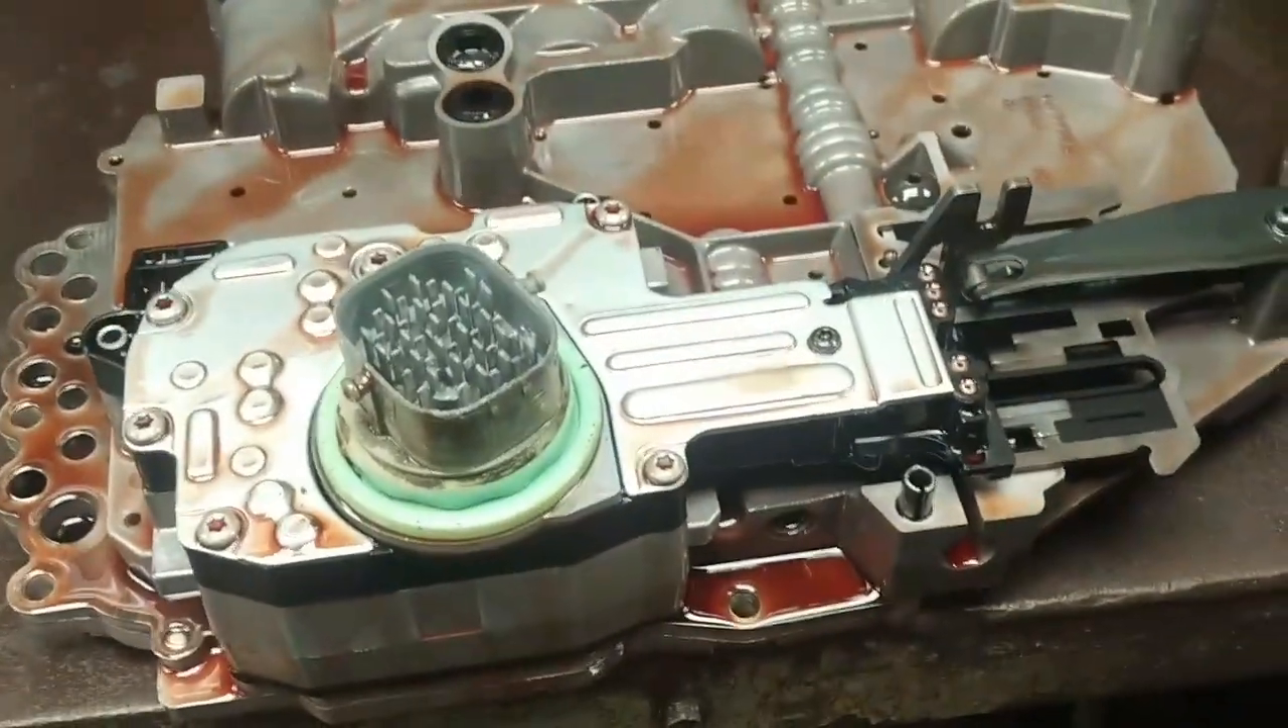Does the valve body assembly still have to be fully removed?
No.